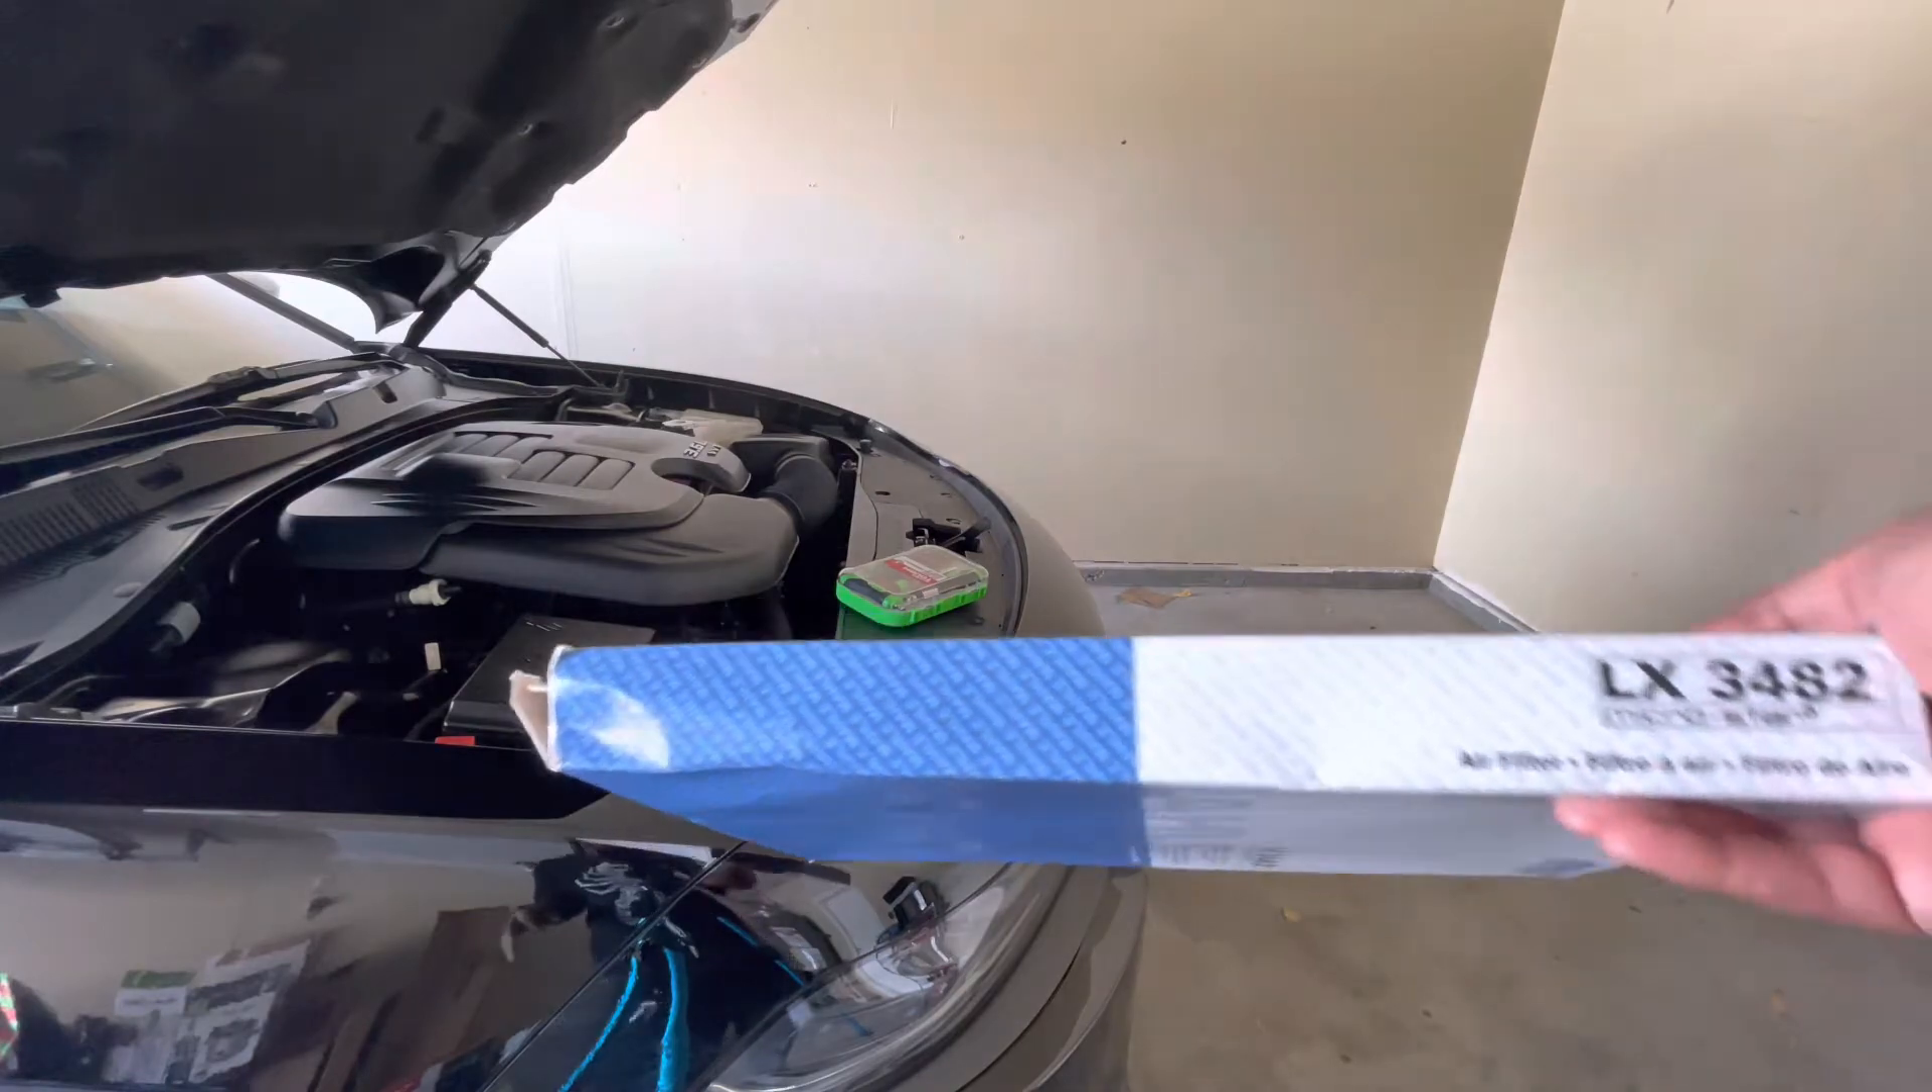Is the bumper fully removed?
No.